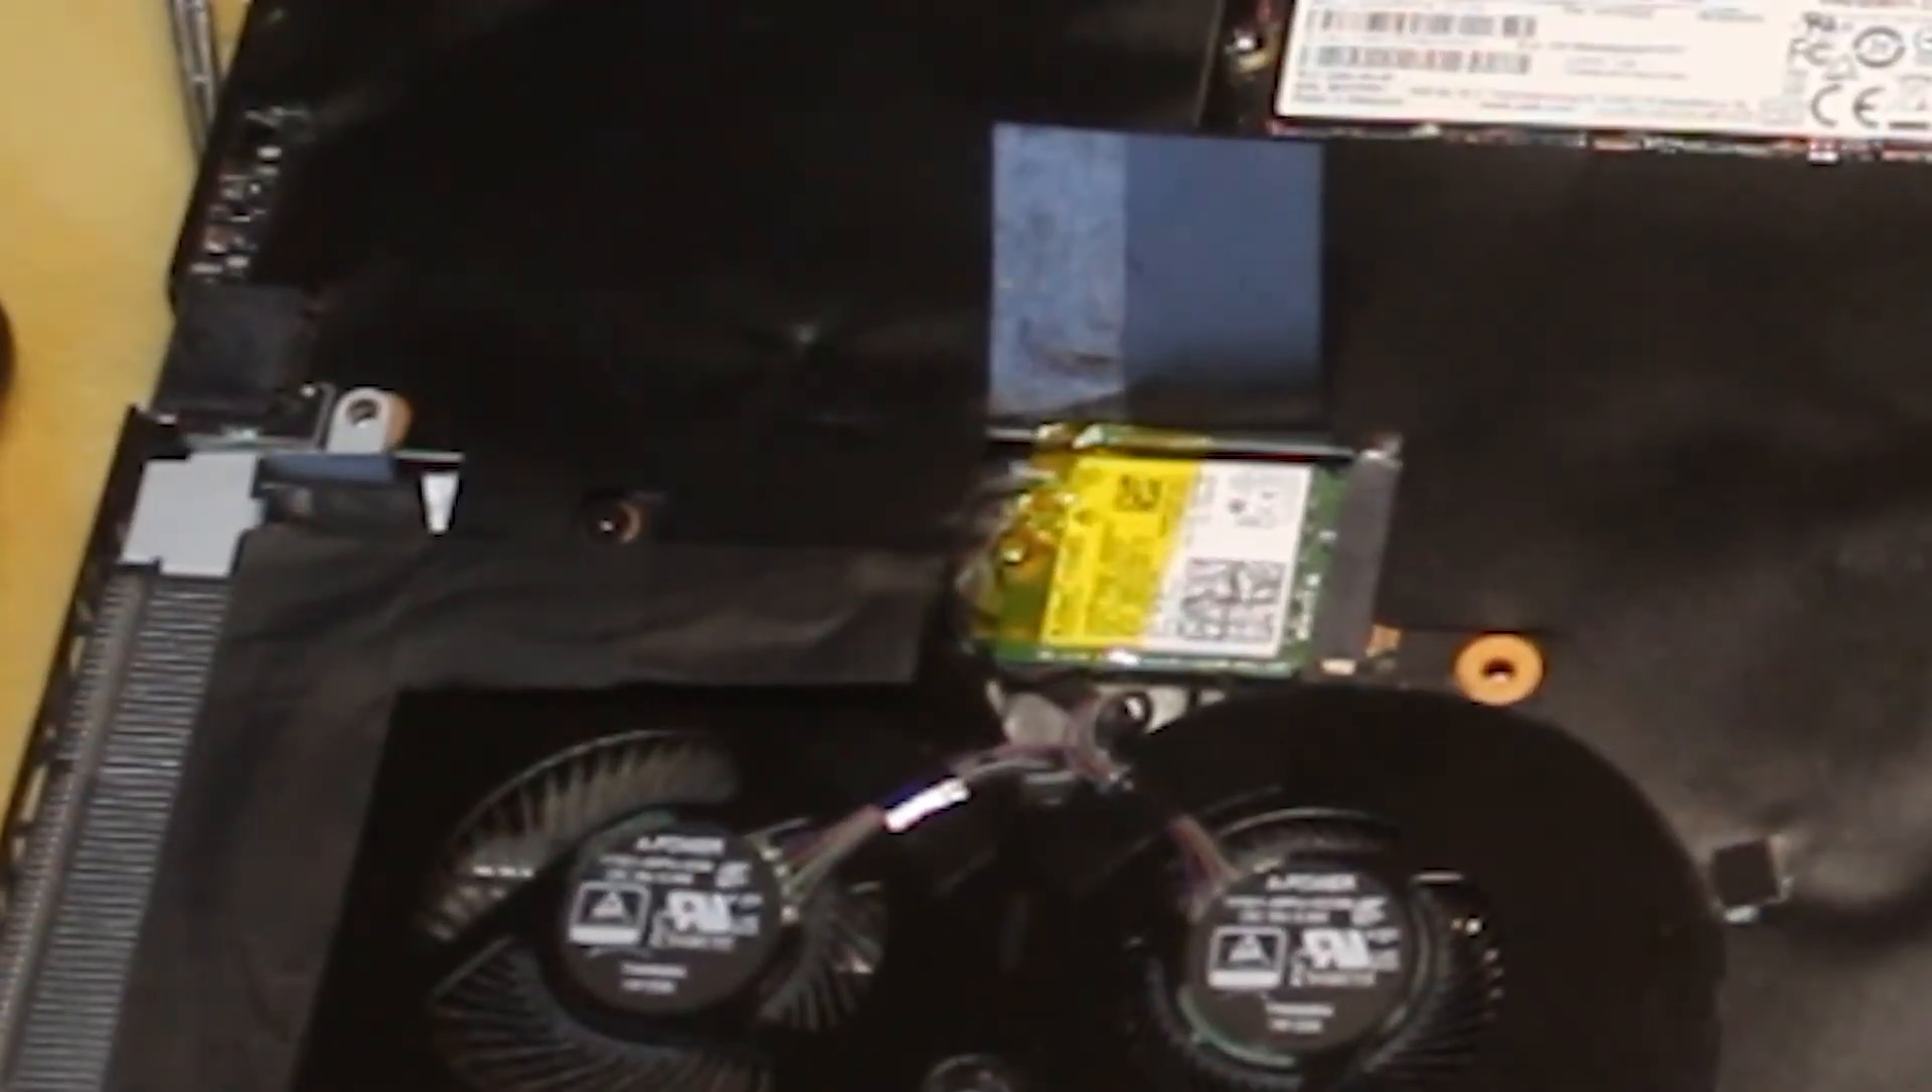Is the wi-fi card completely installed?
Yes.